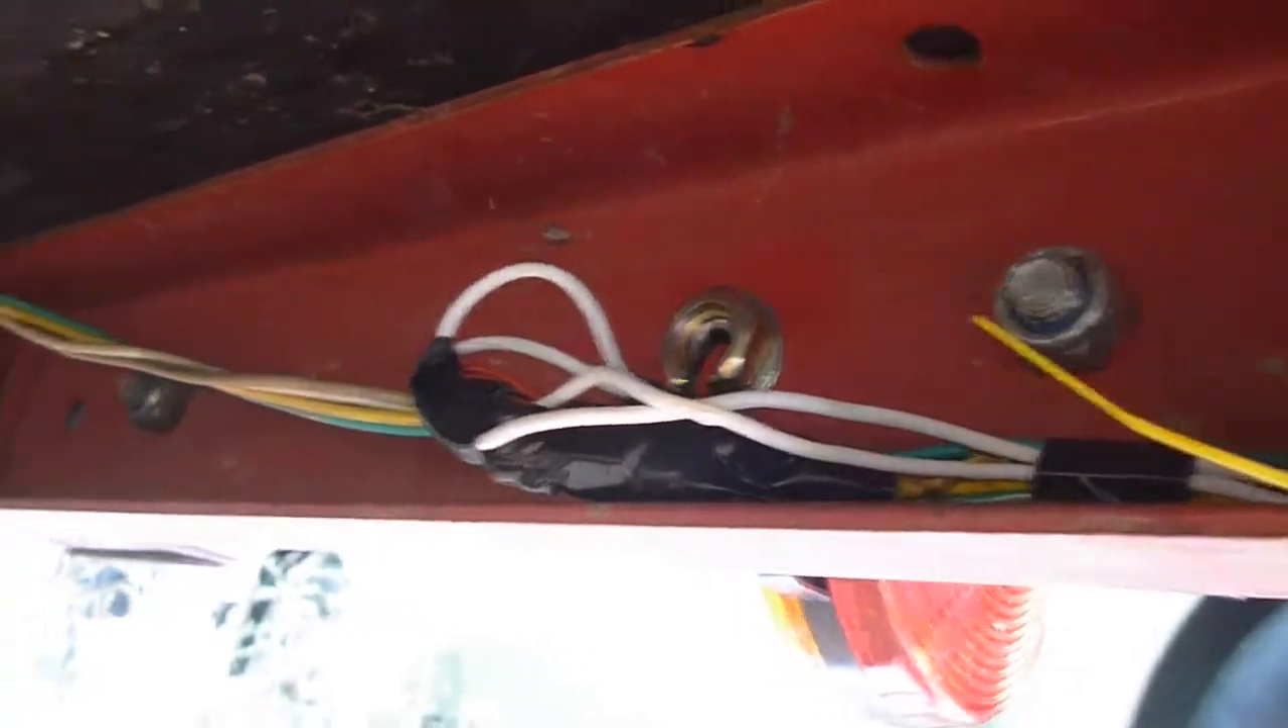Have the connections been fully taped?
Yes.